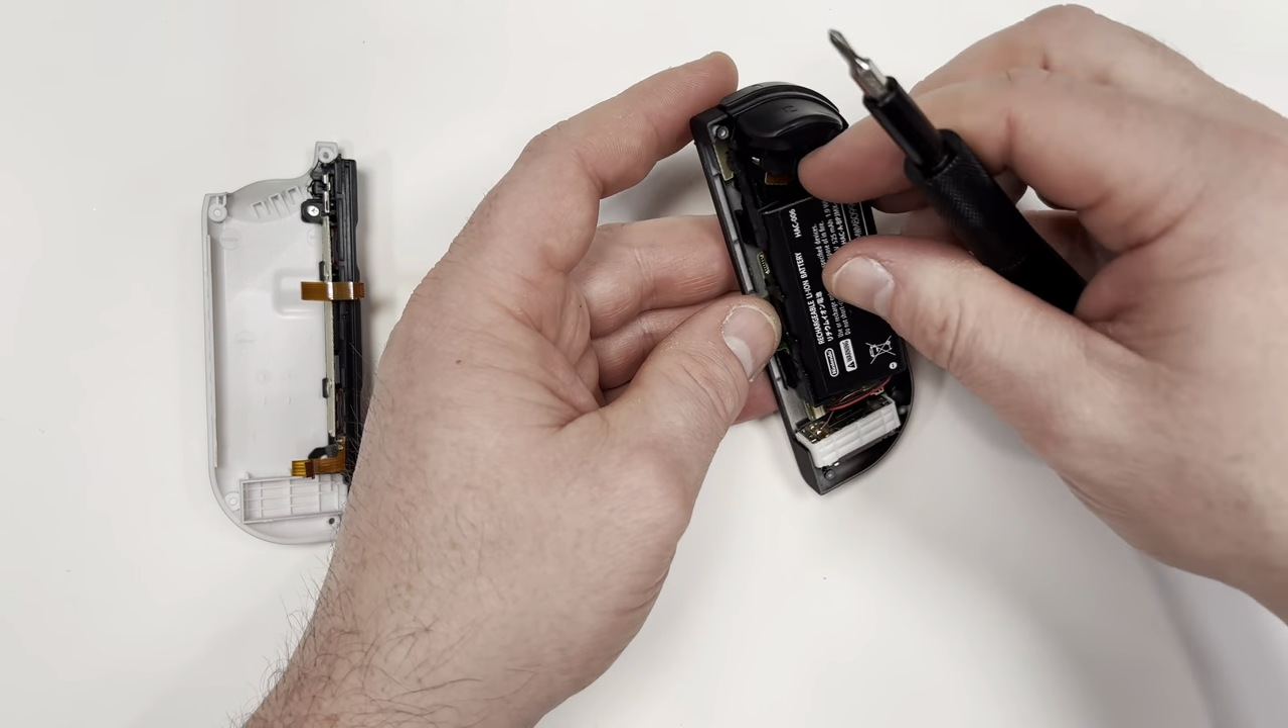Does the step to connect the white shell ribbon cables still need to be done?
Yes.